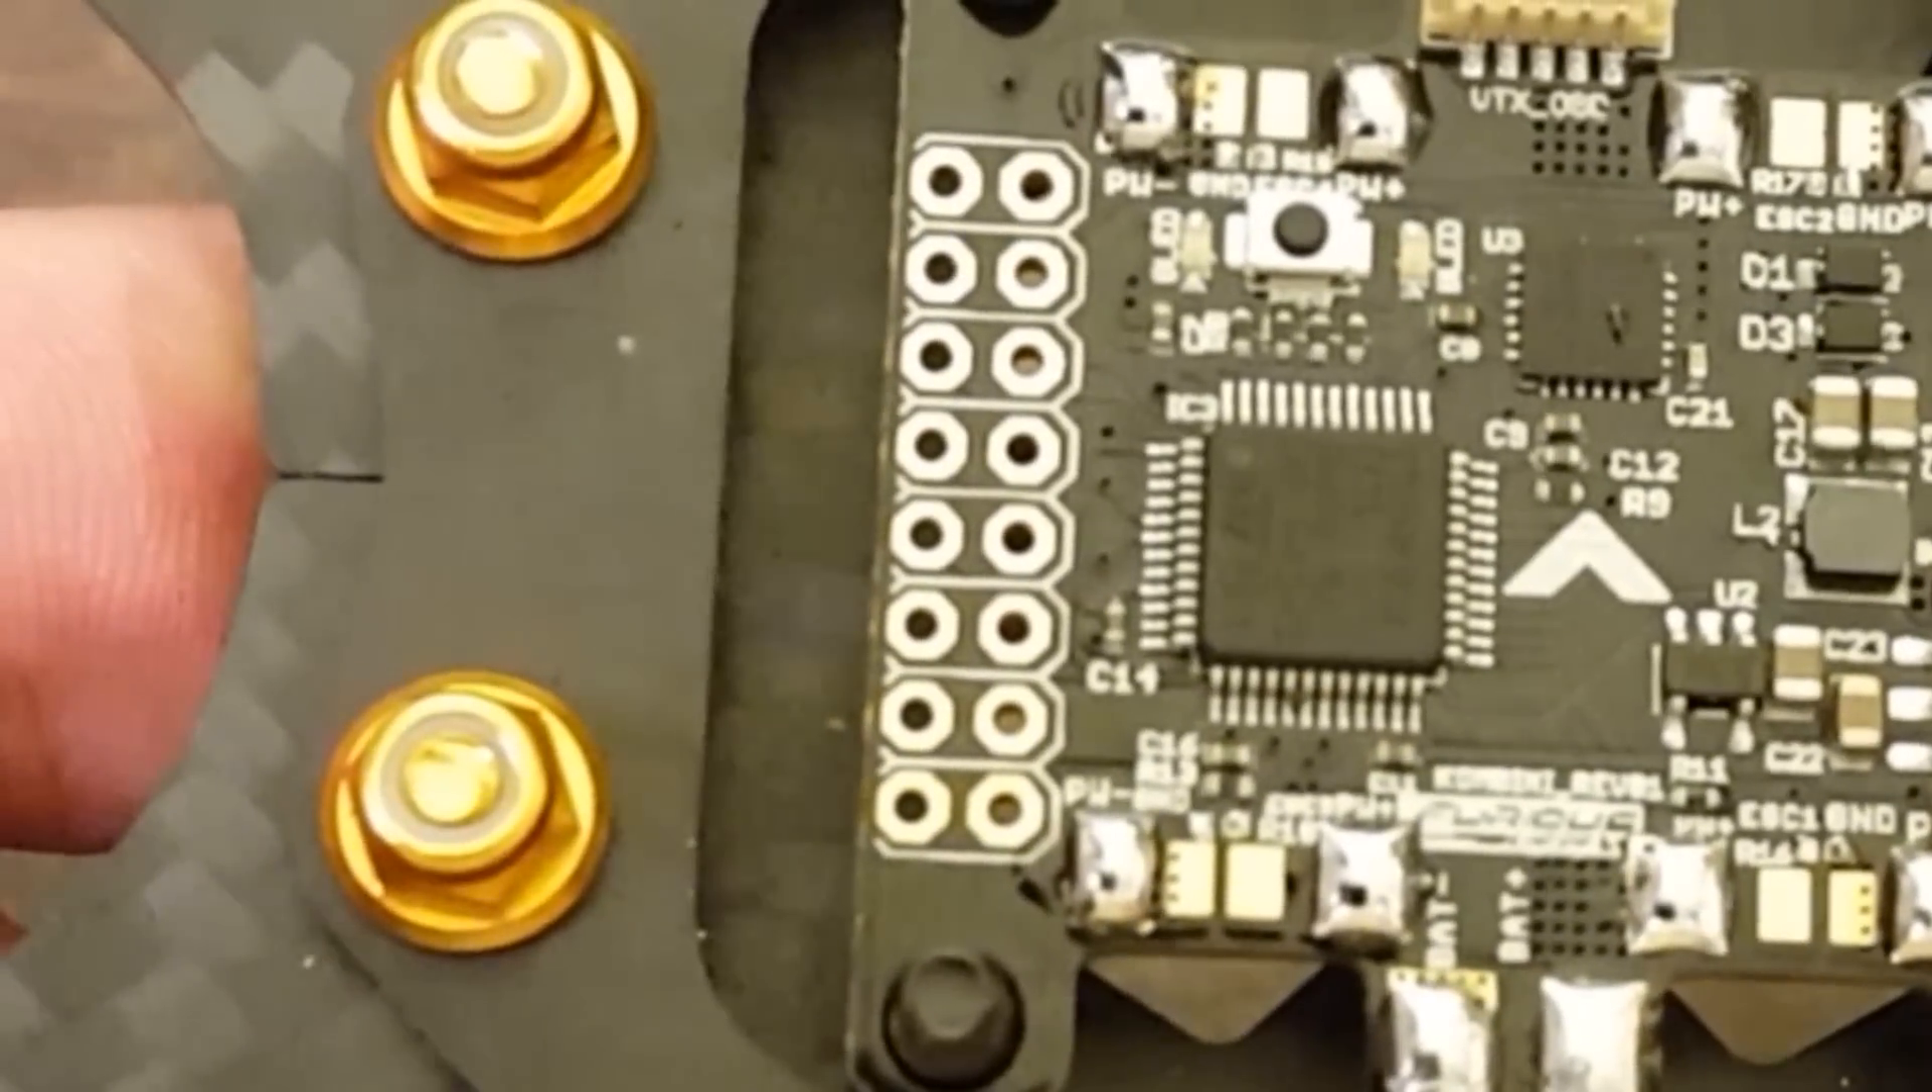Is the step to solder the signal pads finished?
No.